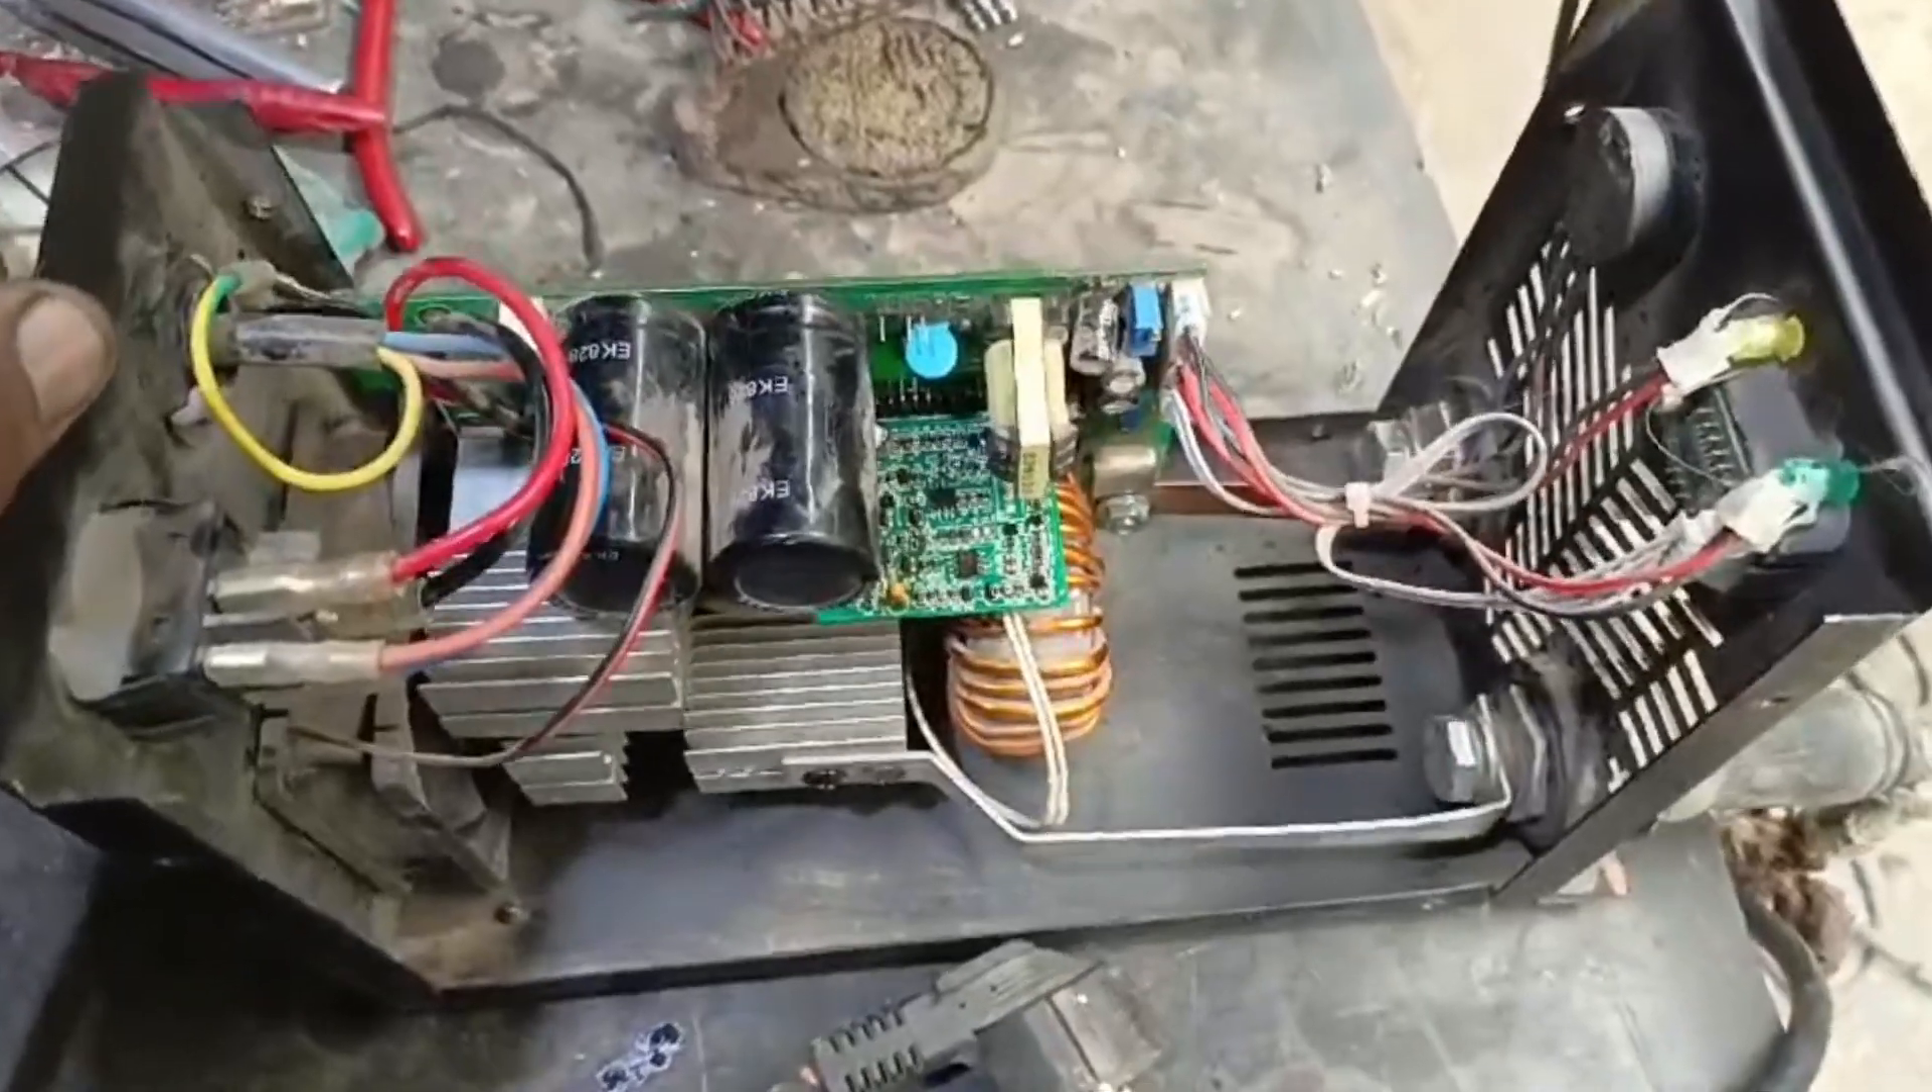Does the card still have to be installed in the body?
No.